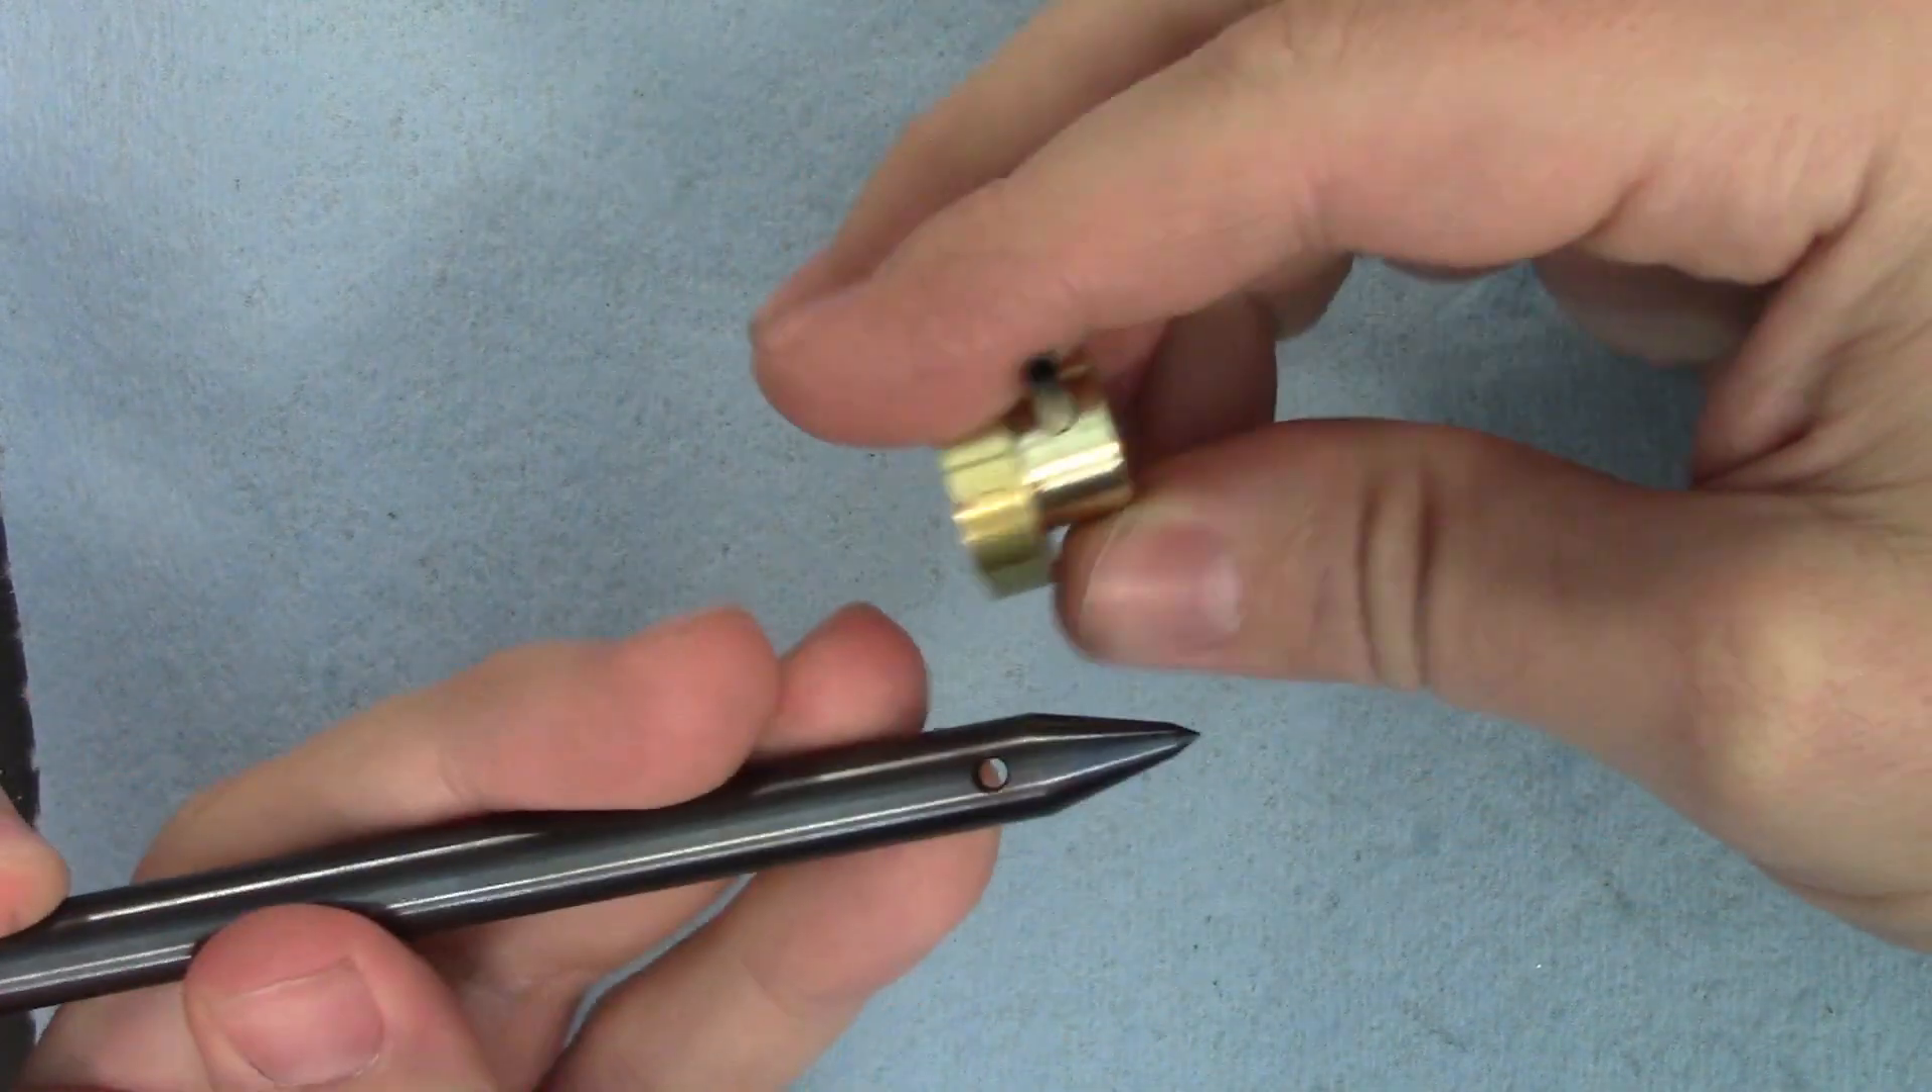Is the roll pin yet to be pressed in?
Yes.